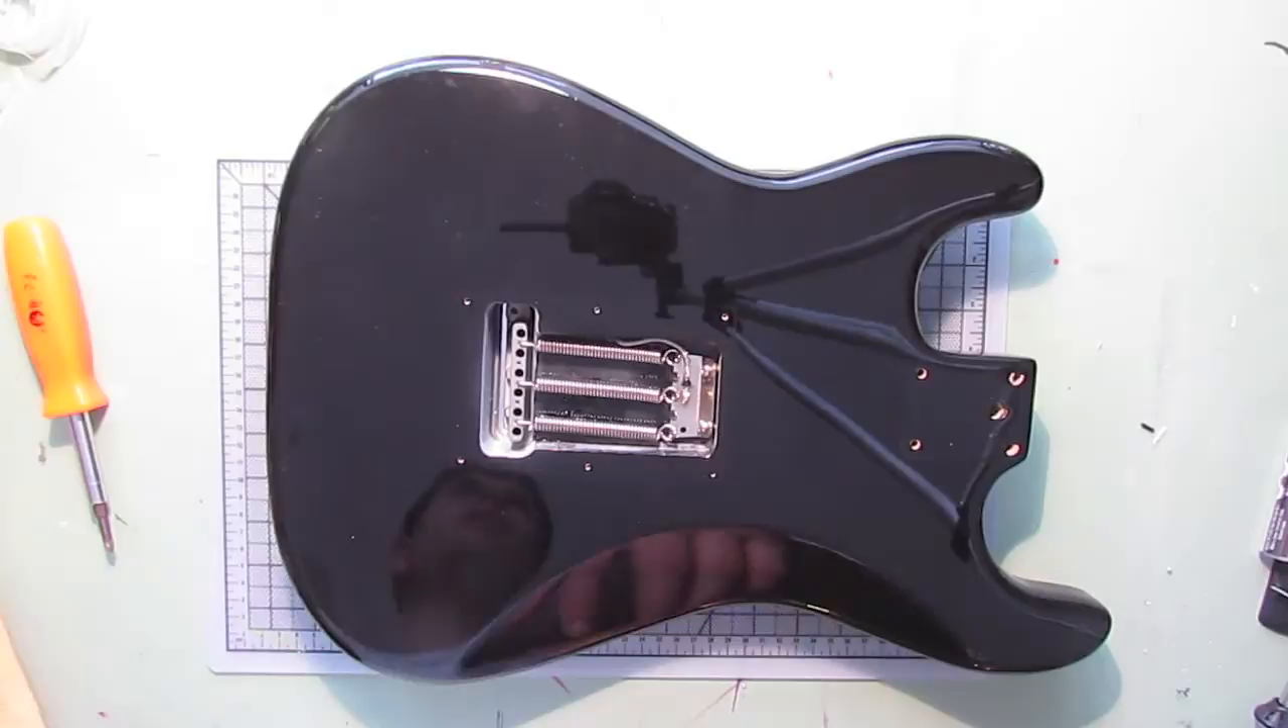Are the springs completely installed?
Yes.